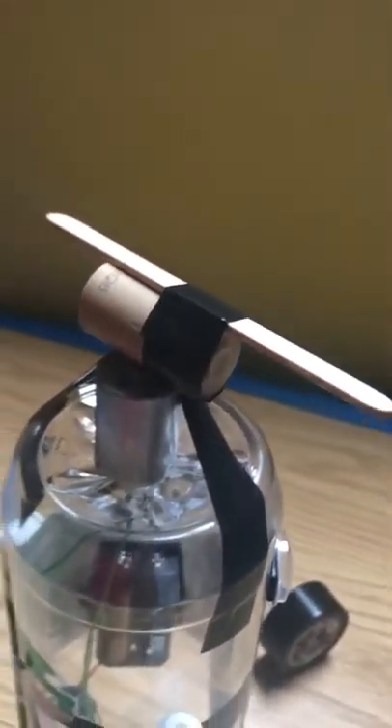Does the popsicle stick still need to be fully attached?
No.